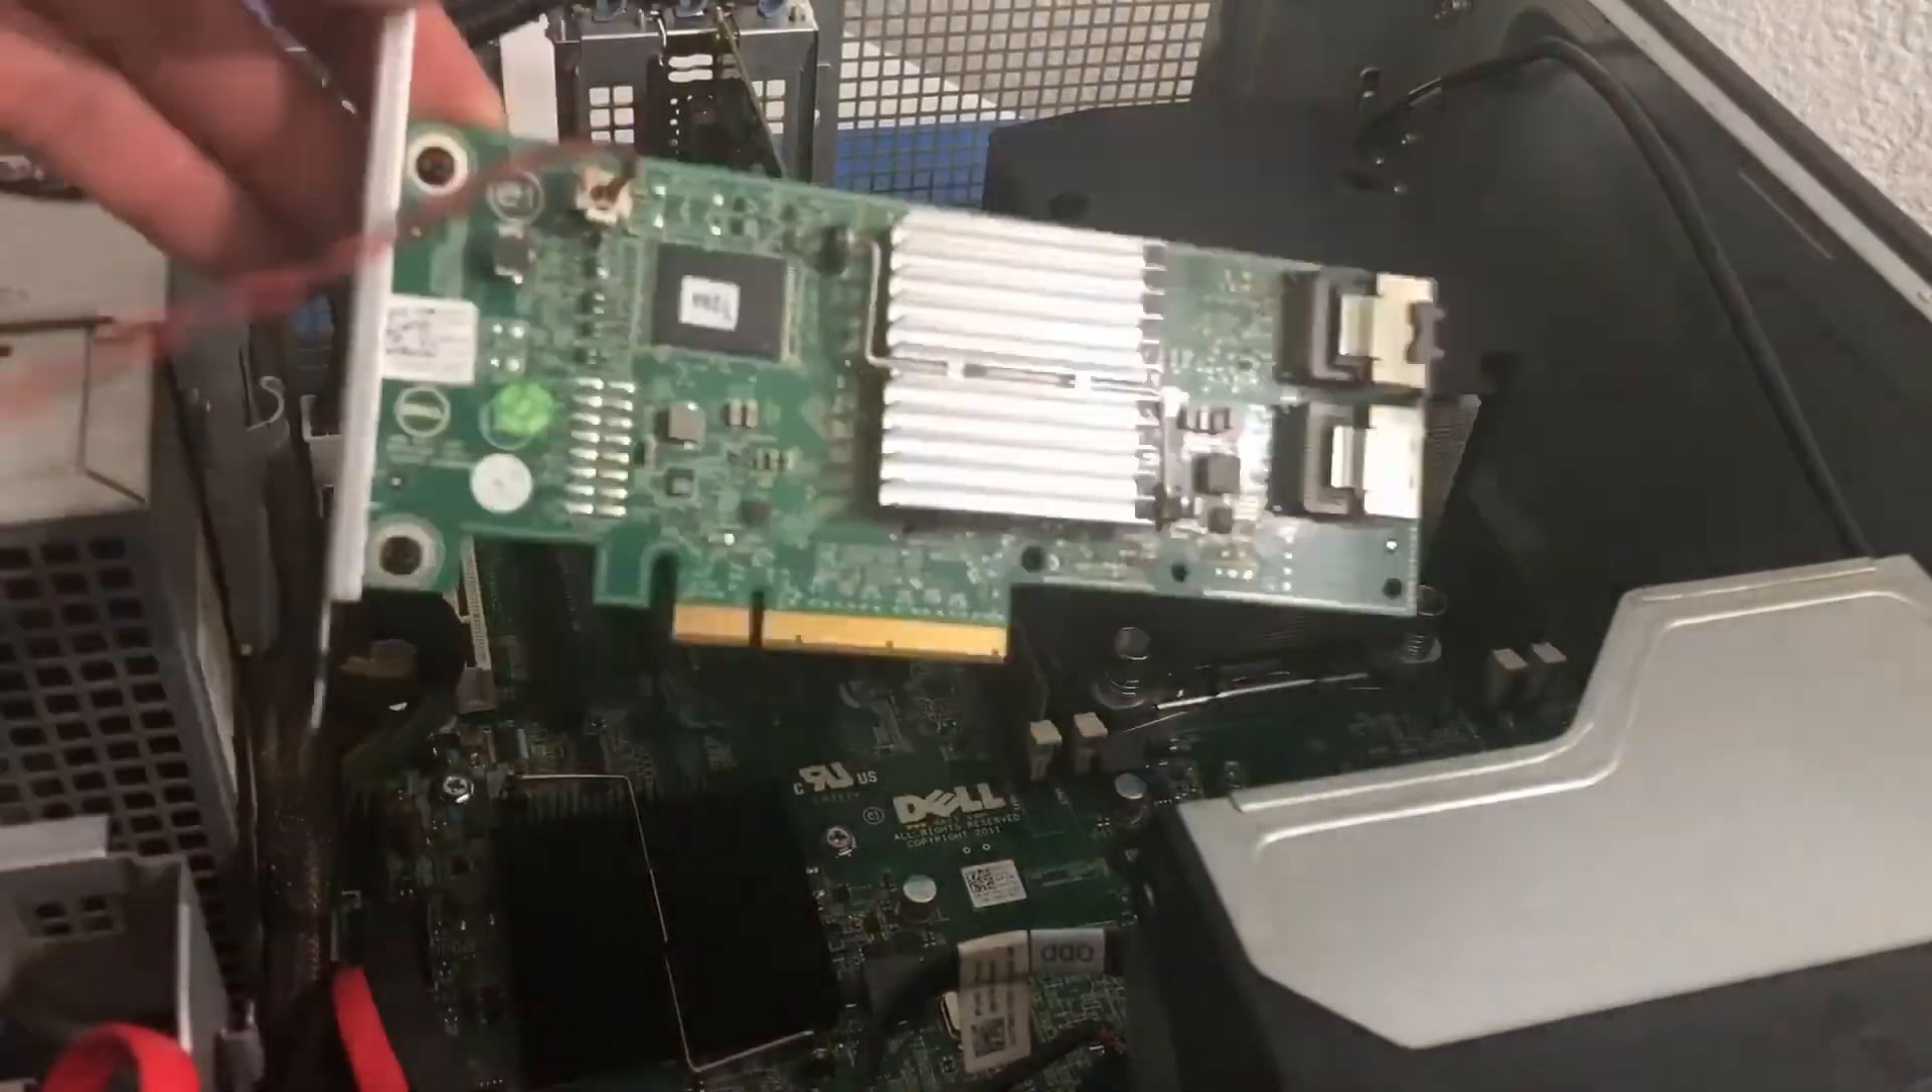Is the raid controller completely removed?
Yes.